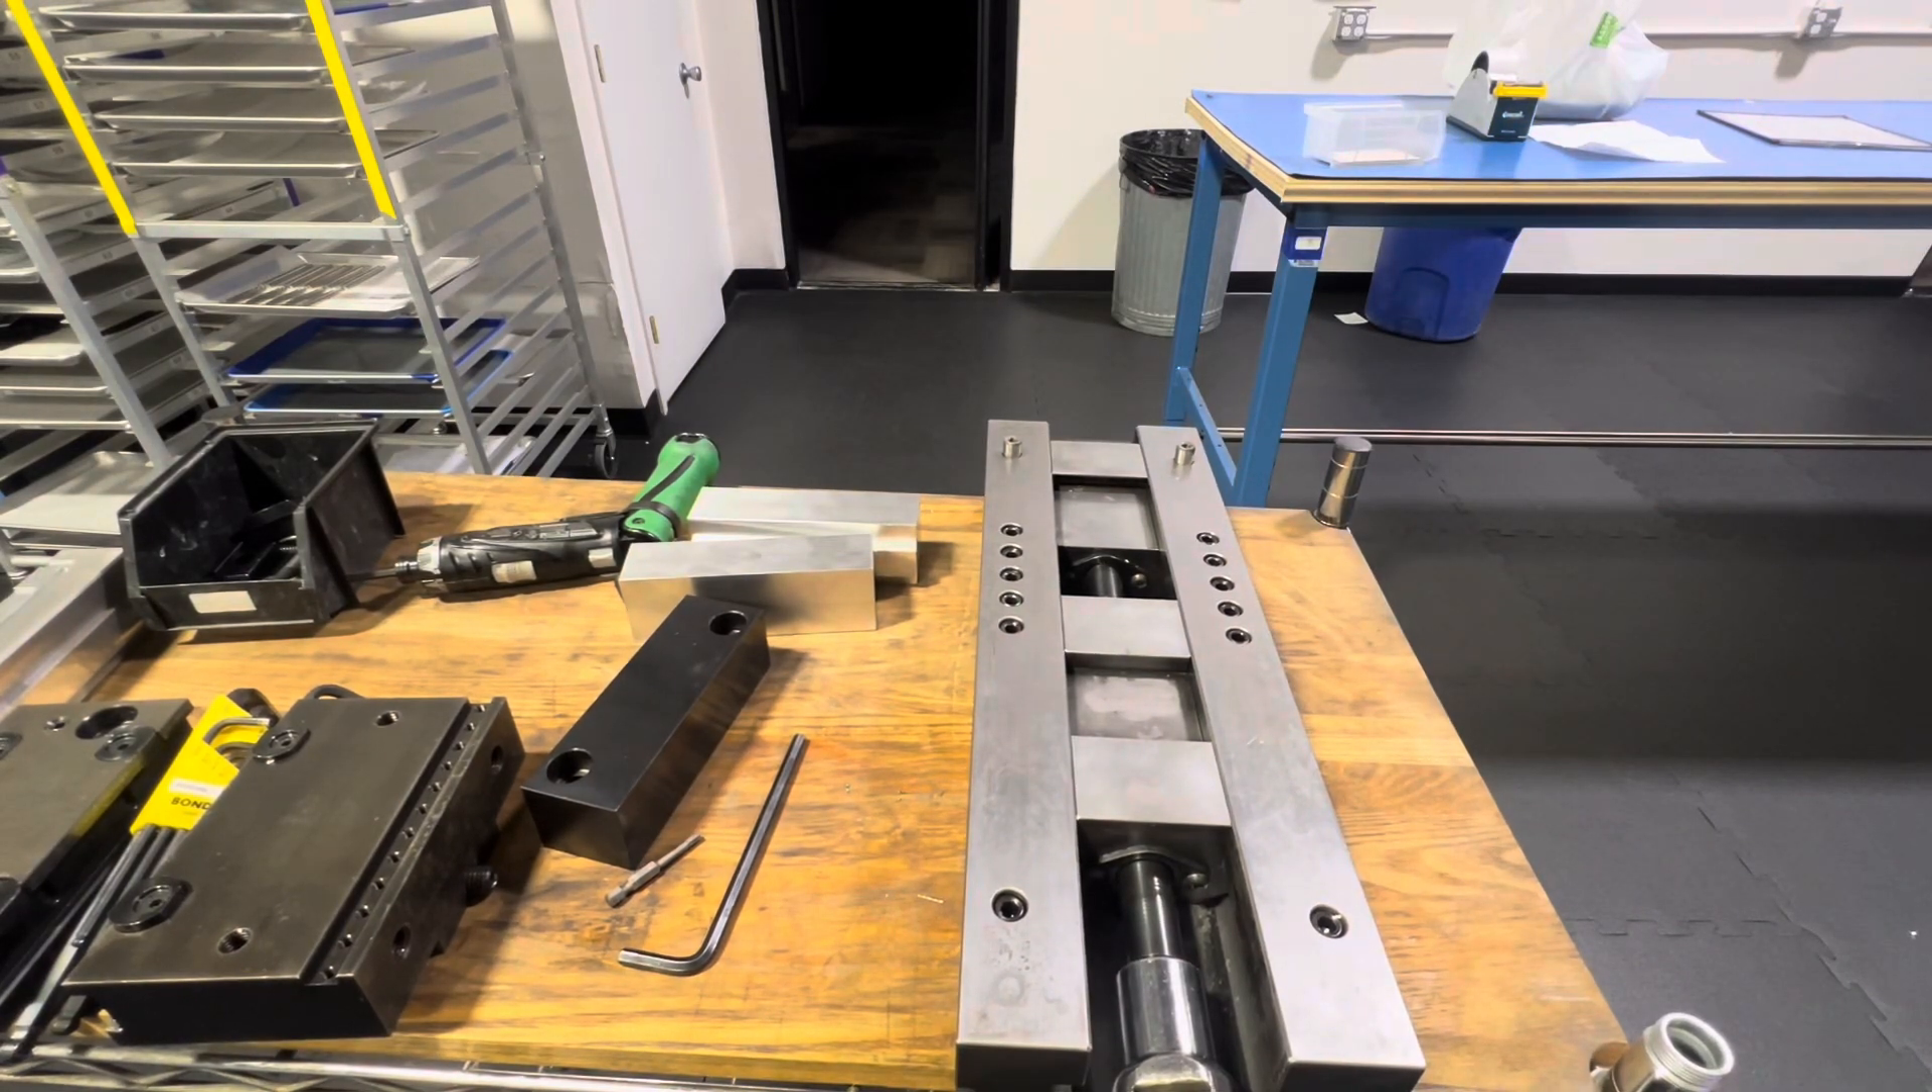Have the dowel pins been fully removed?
No.